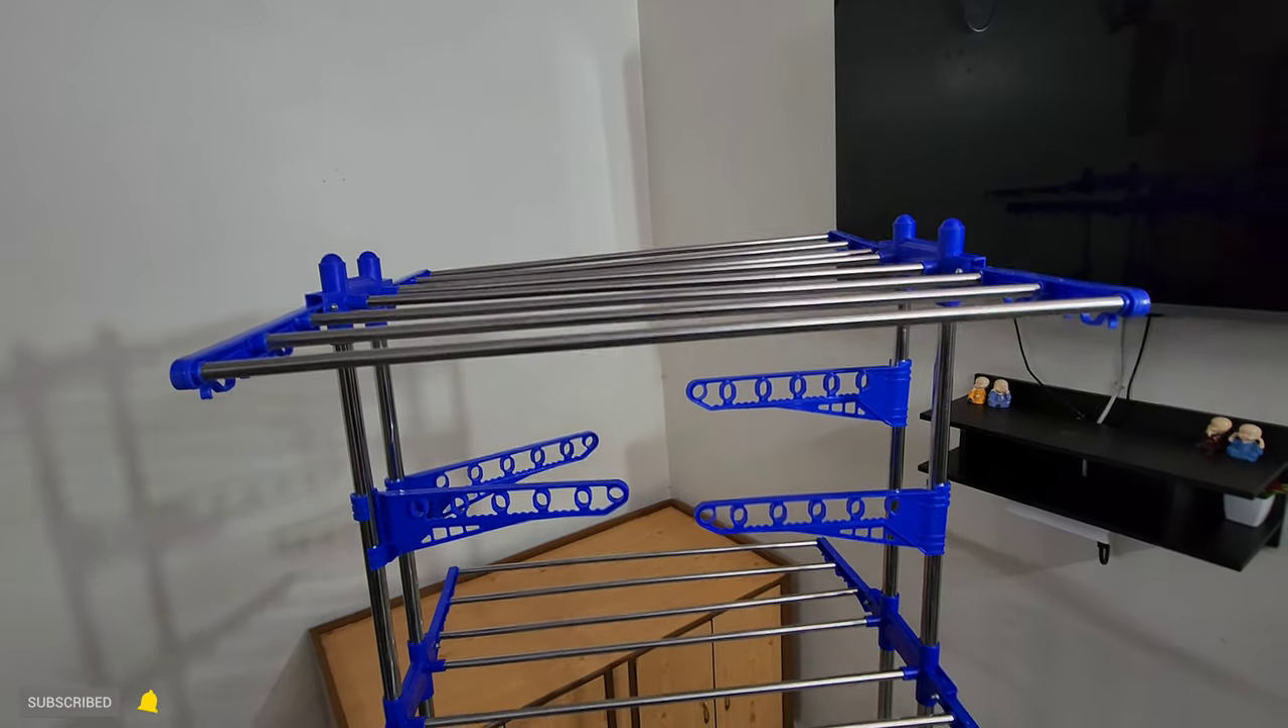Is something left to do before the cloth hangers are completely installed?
No.